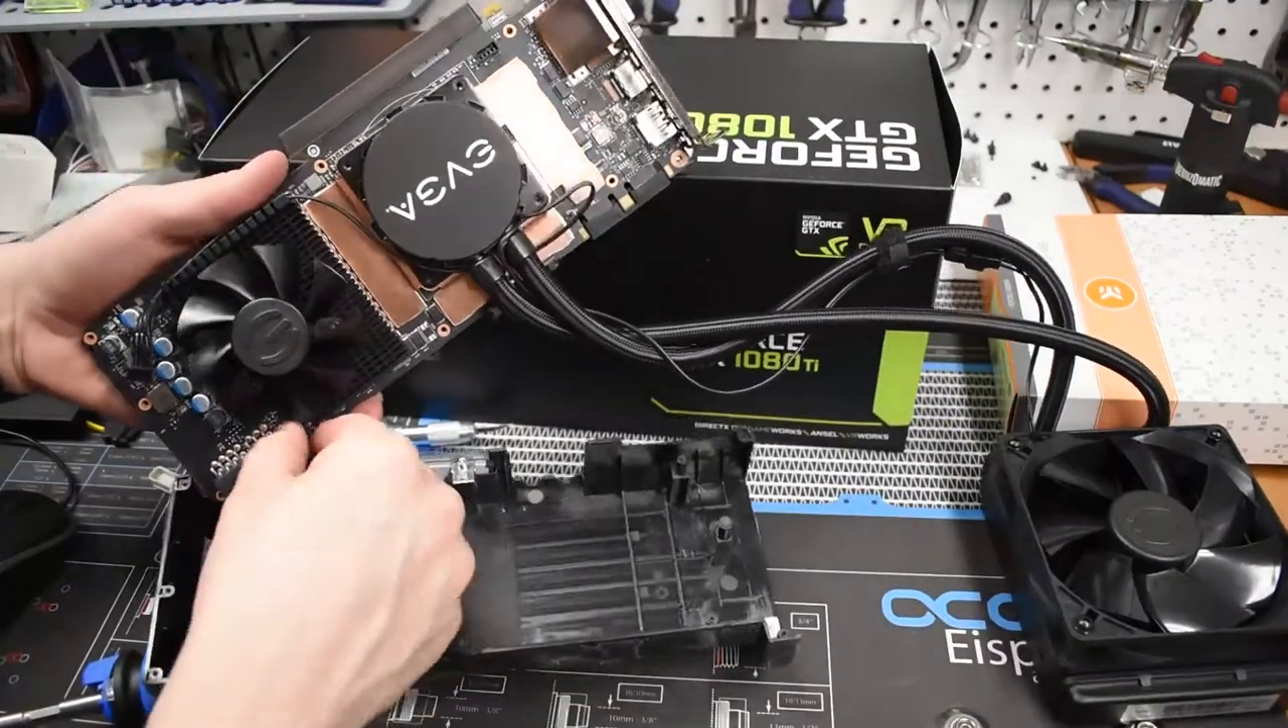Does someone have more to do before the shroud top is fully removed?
No.